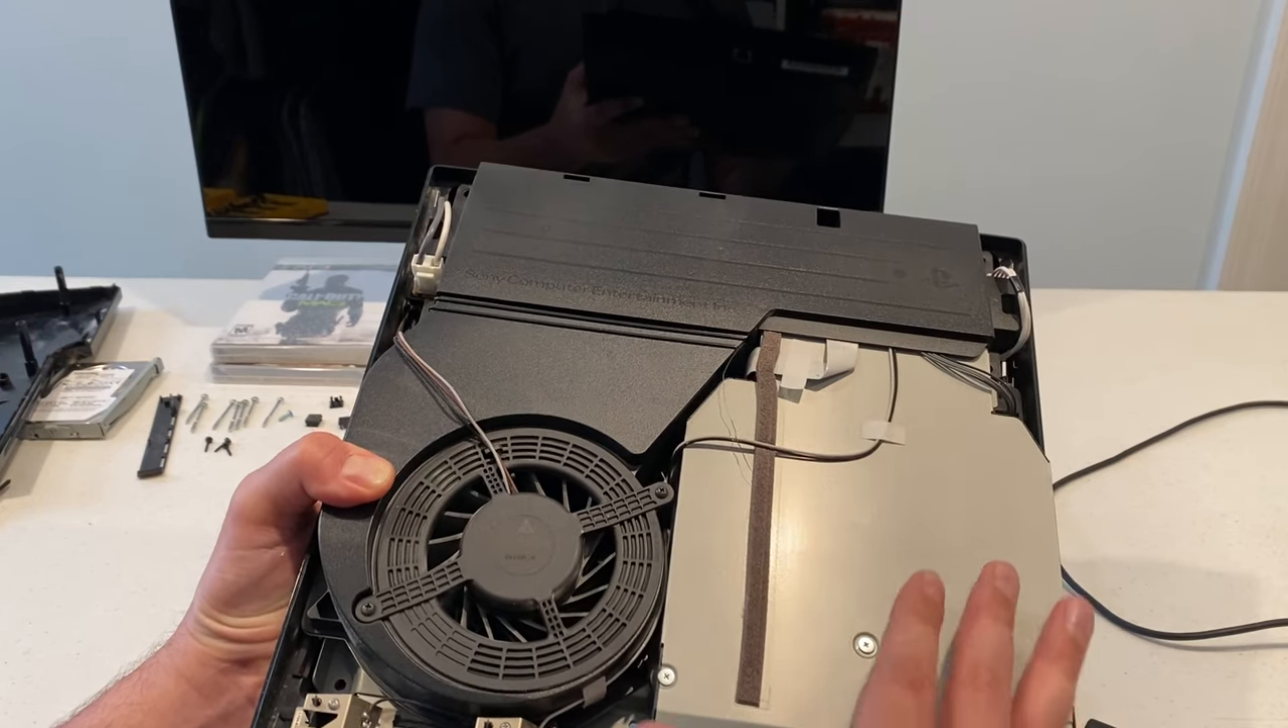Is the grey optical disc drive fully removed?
No.